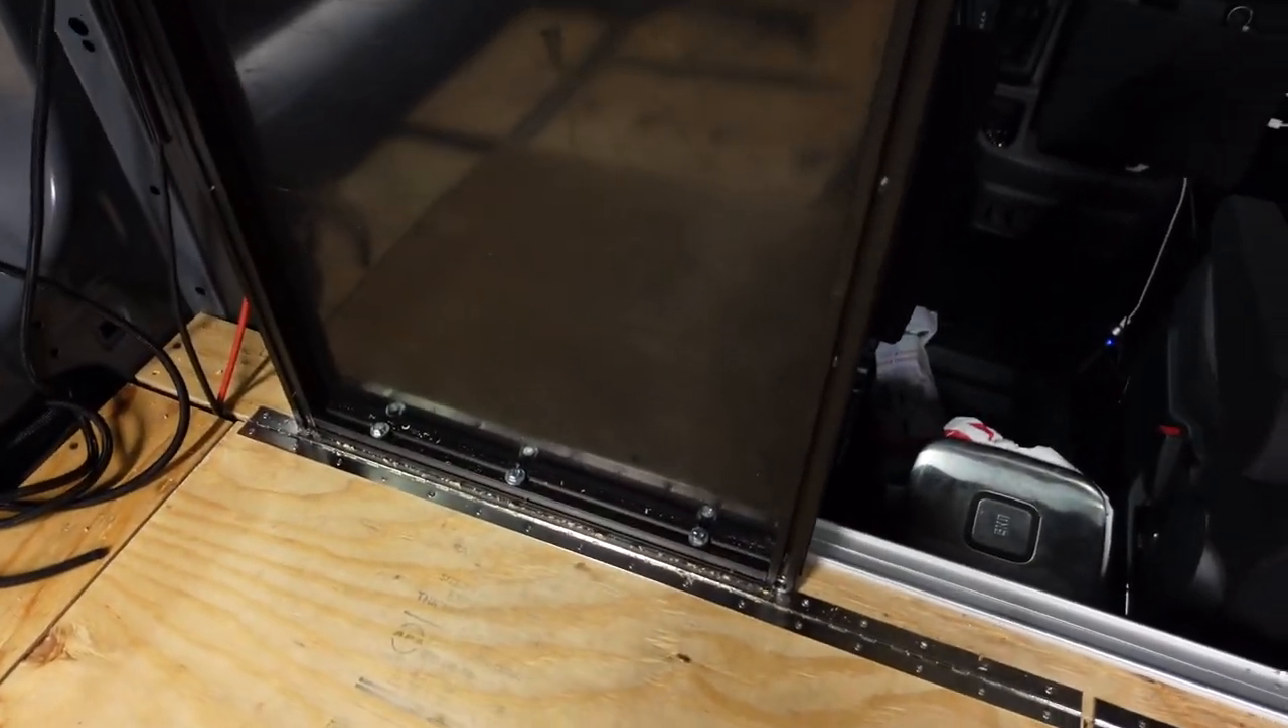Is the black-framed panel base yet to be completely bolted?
No.